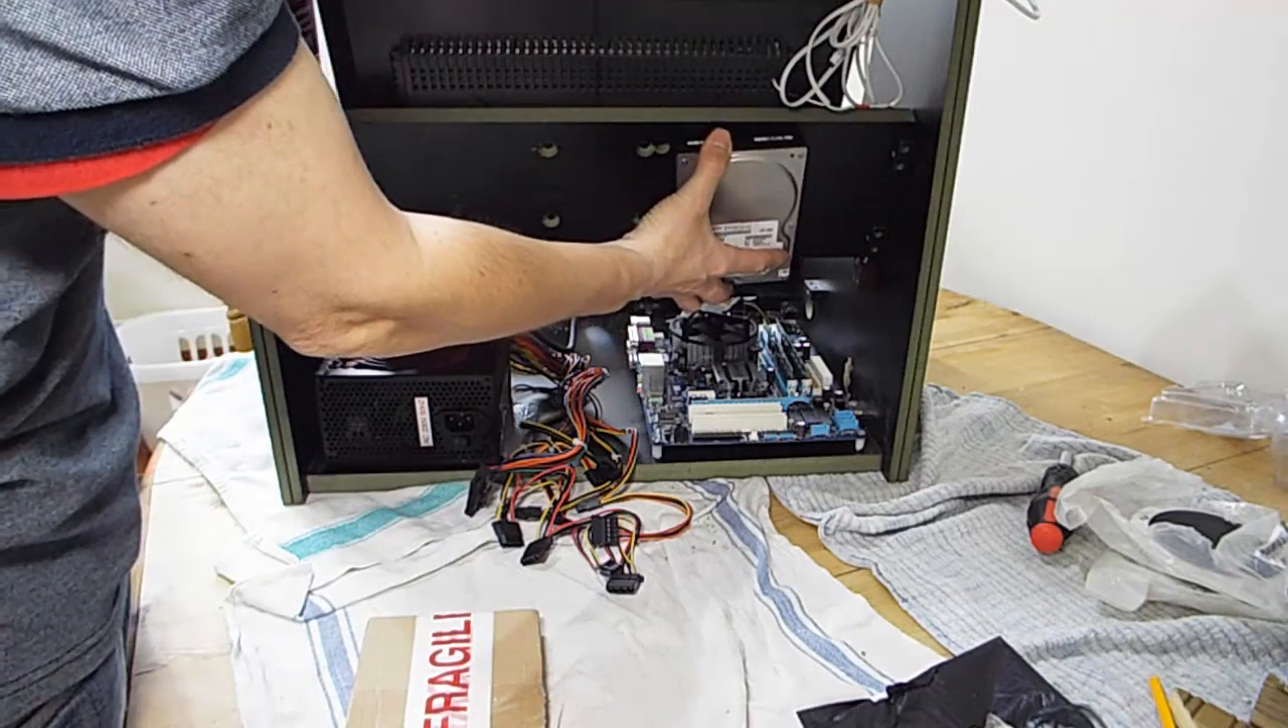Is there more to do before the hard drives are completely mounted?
Yes.